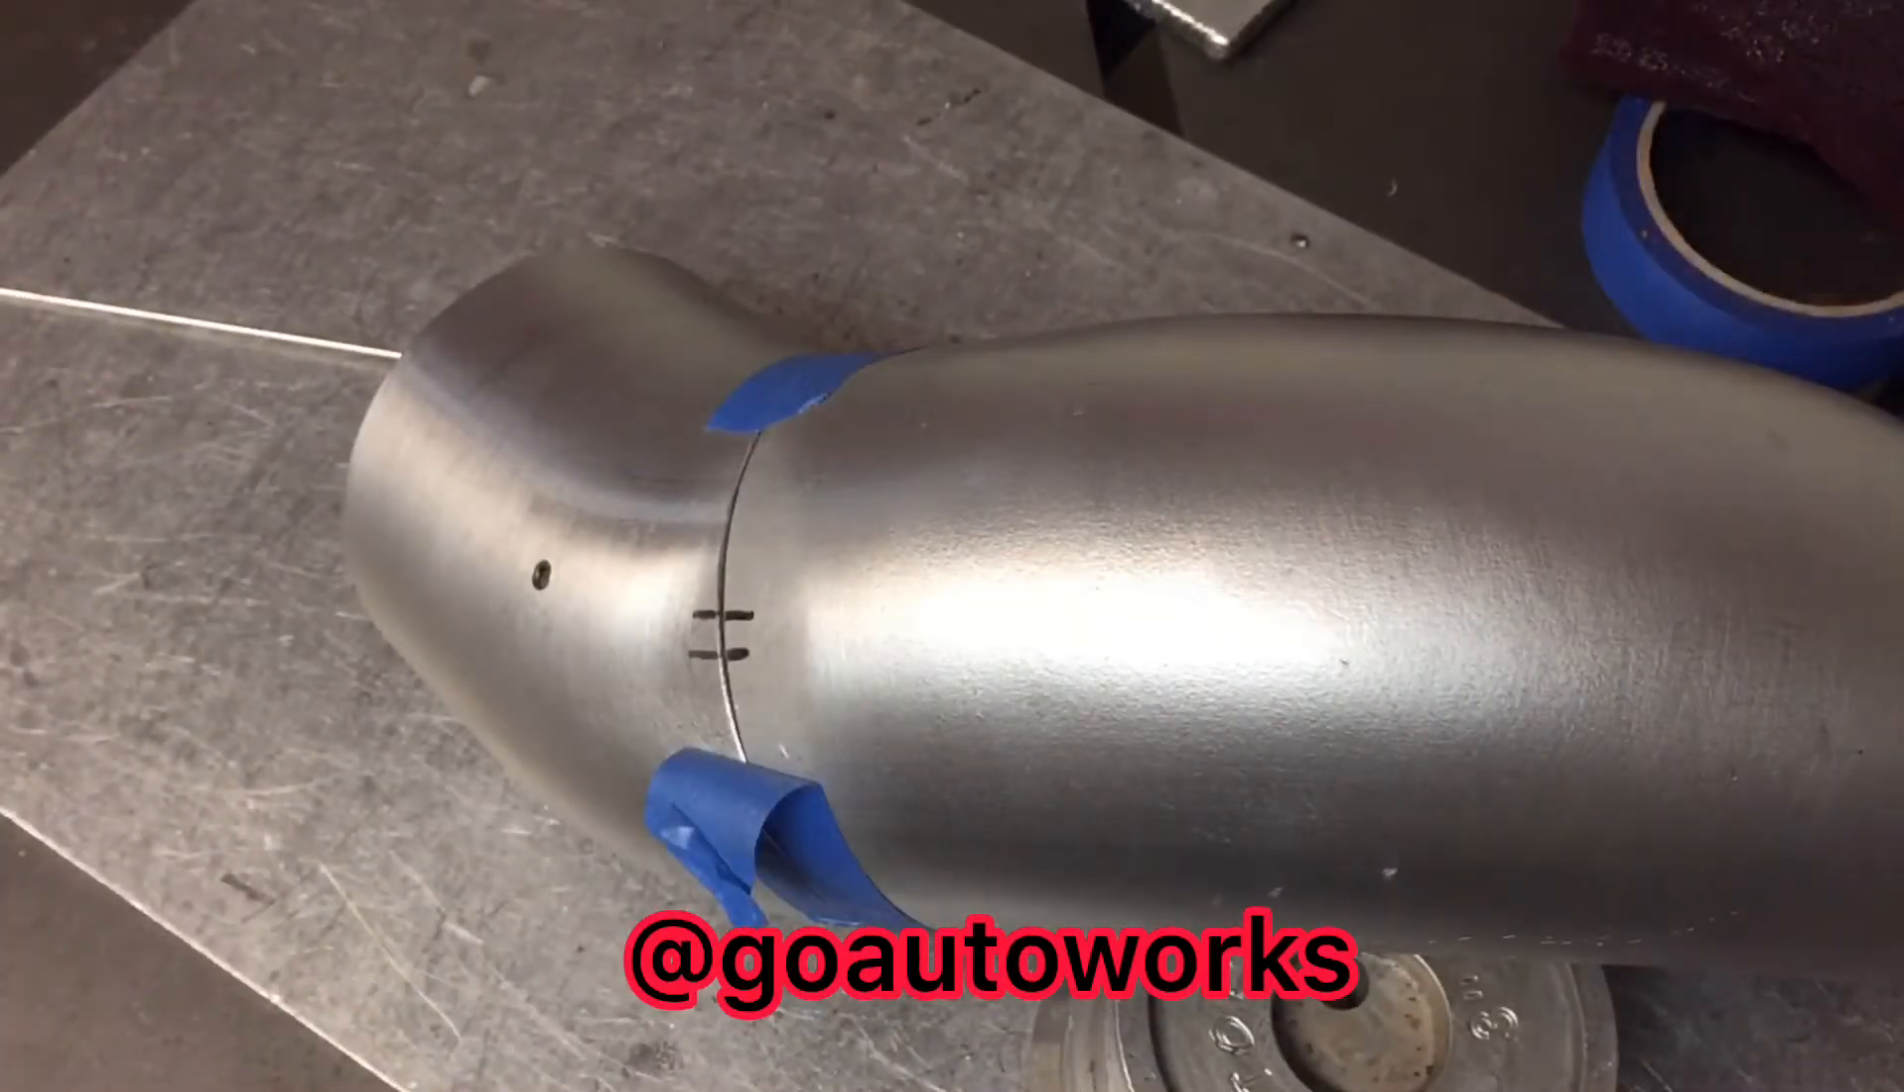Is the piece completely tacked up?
No.